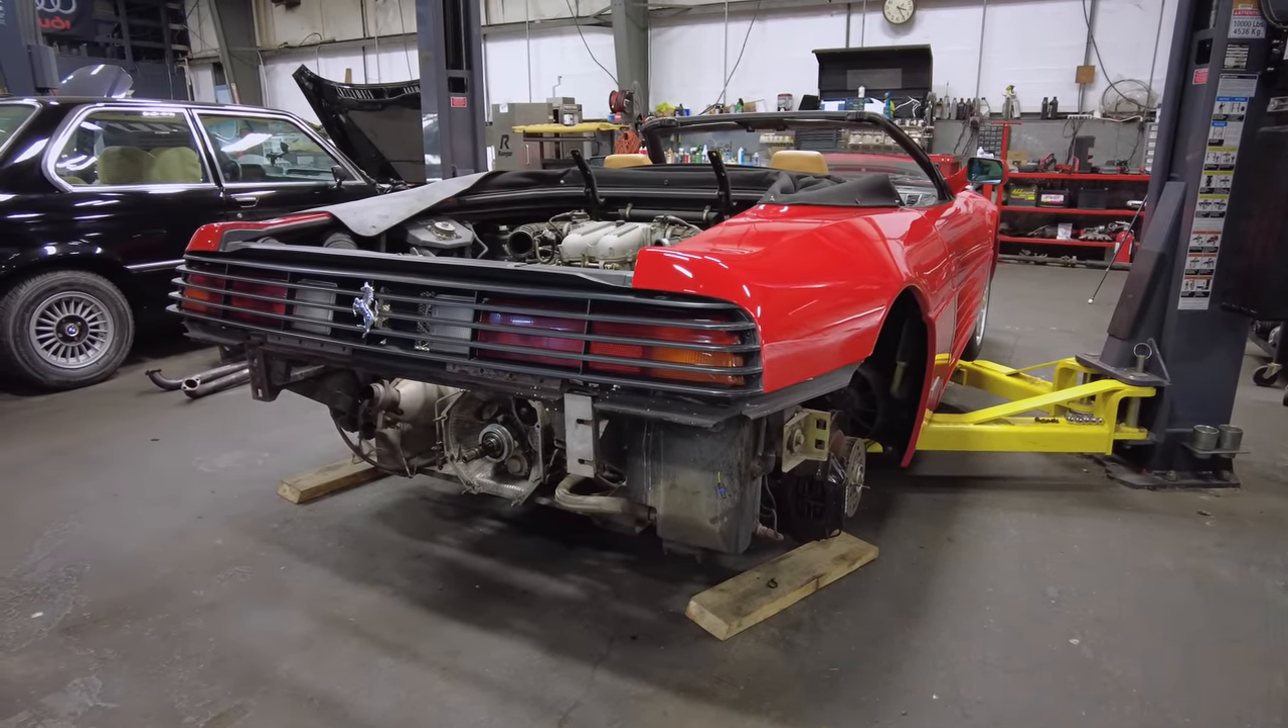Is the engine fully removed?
No.